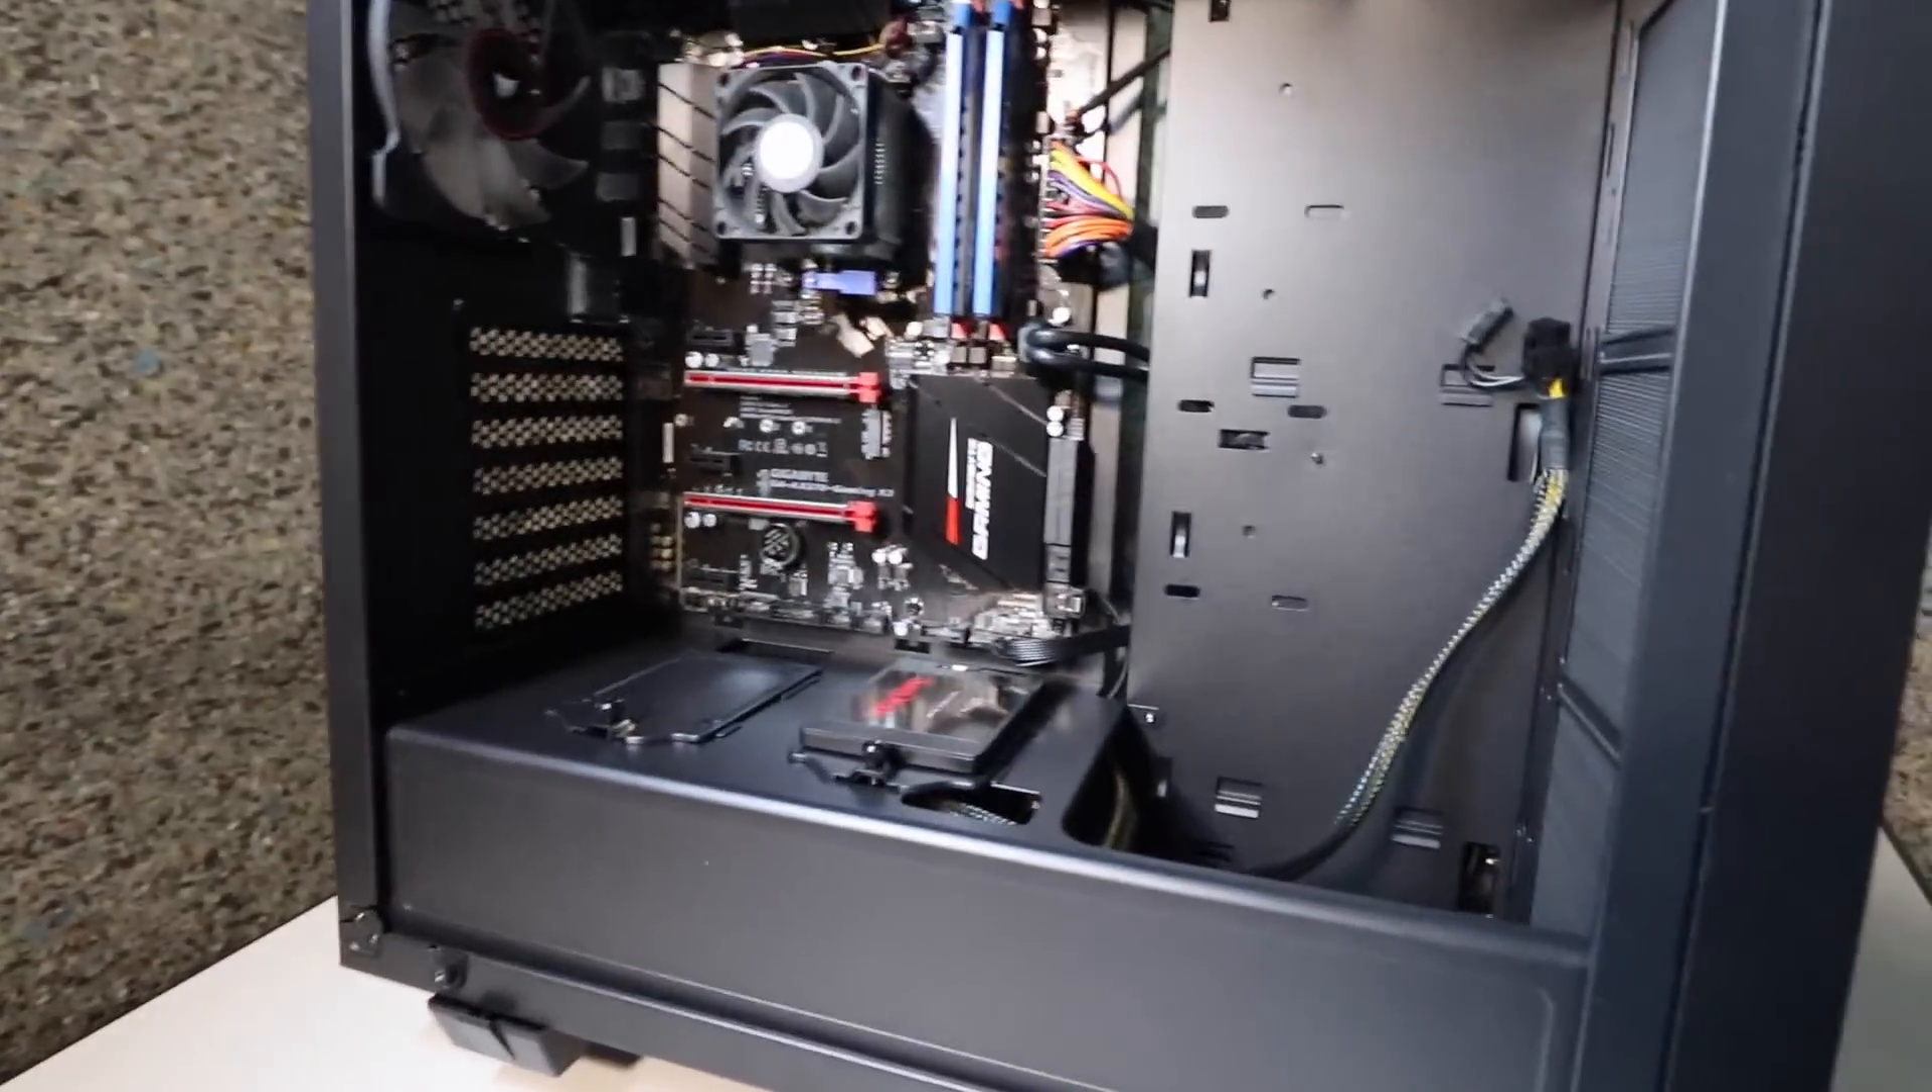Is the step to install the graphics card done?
No.